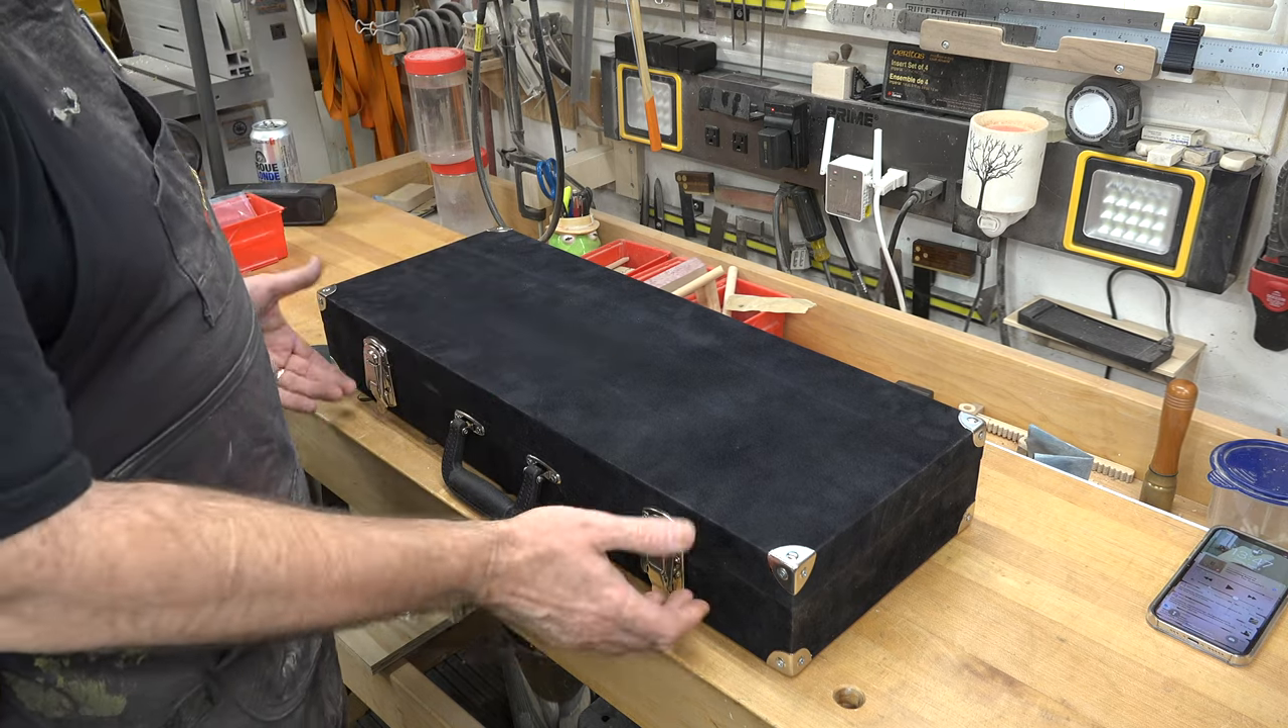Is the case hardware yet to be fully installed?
No.